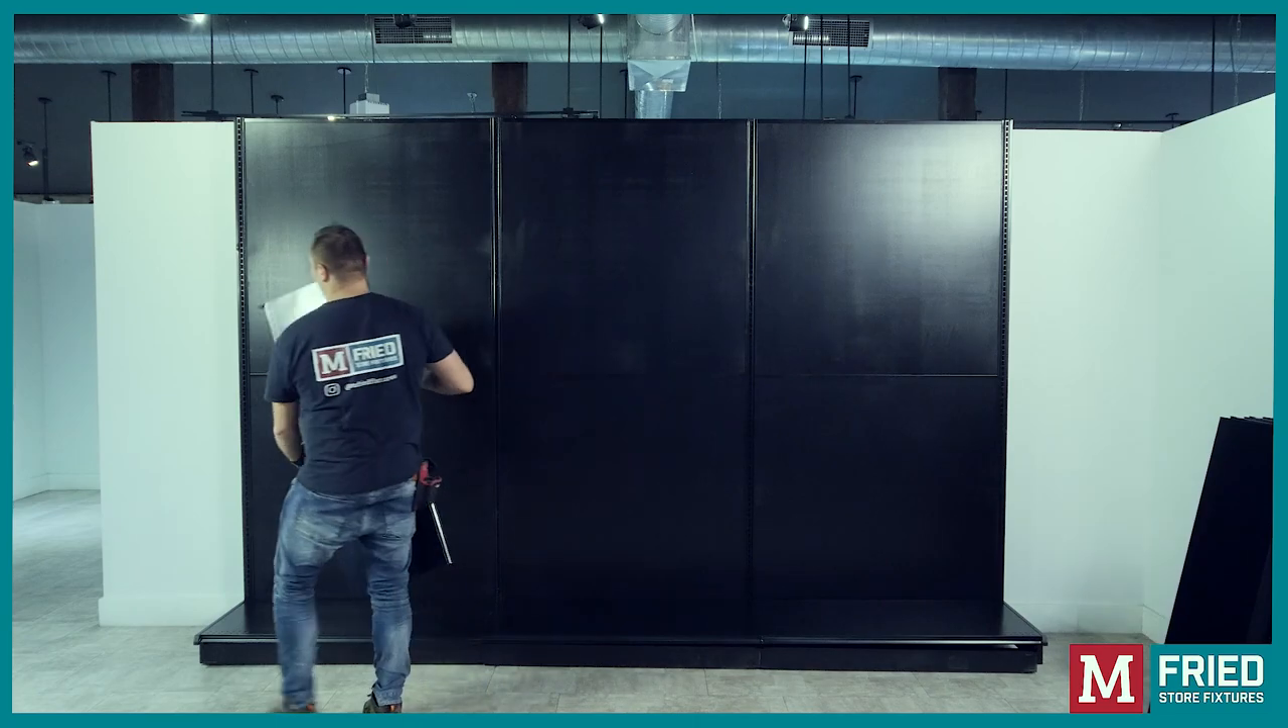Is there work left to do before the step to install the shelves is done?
Yes.